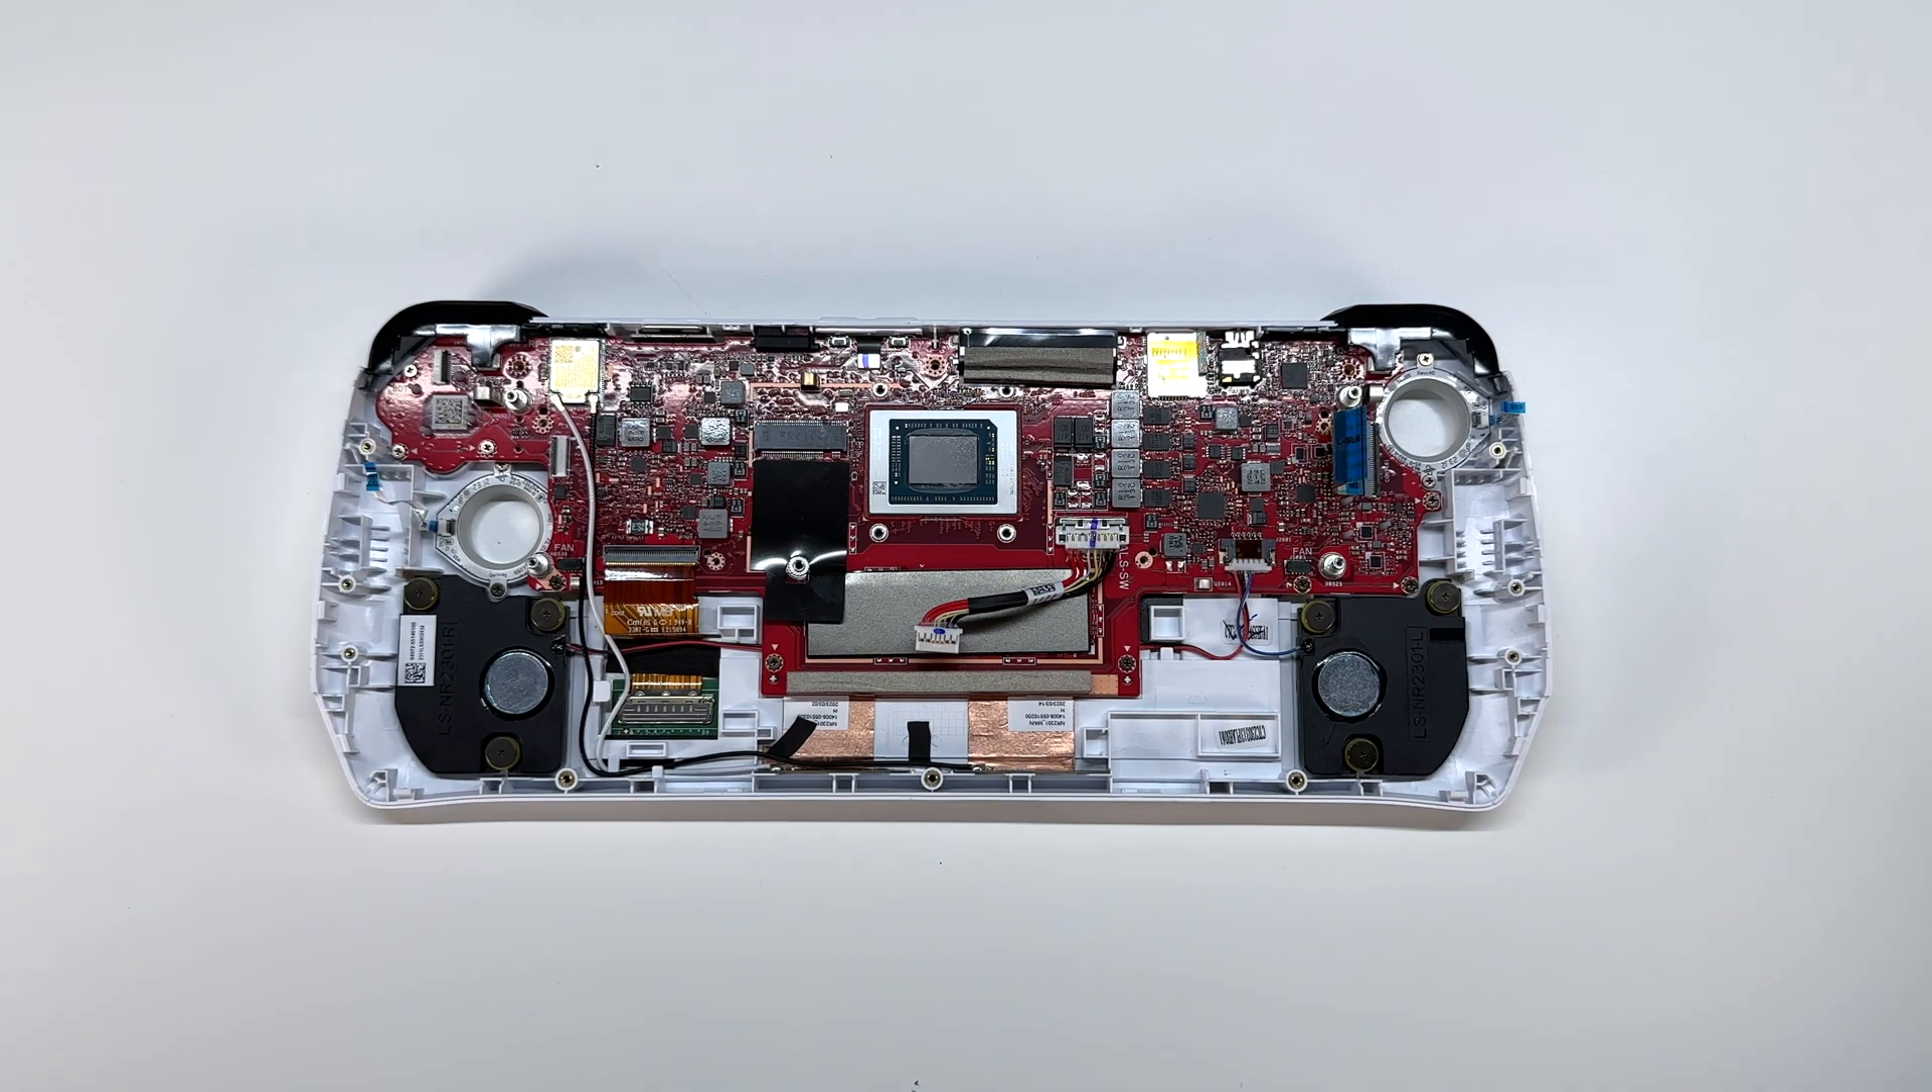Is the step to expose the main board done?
Yes.